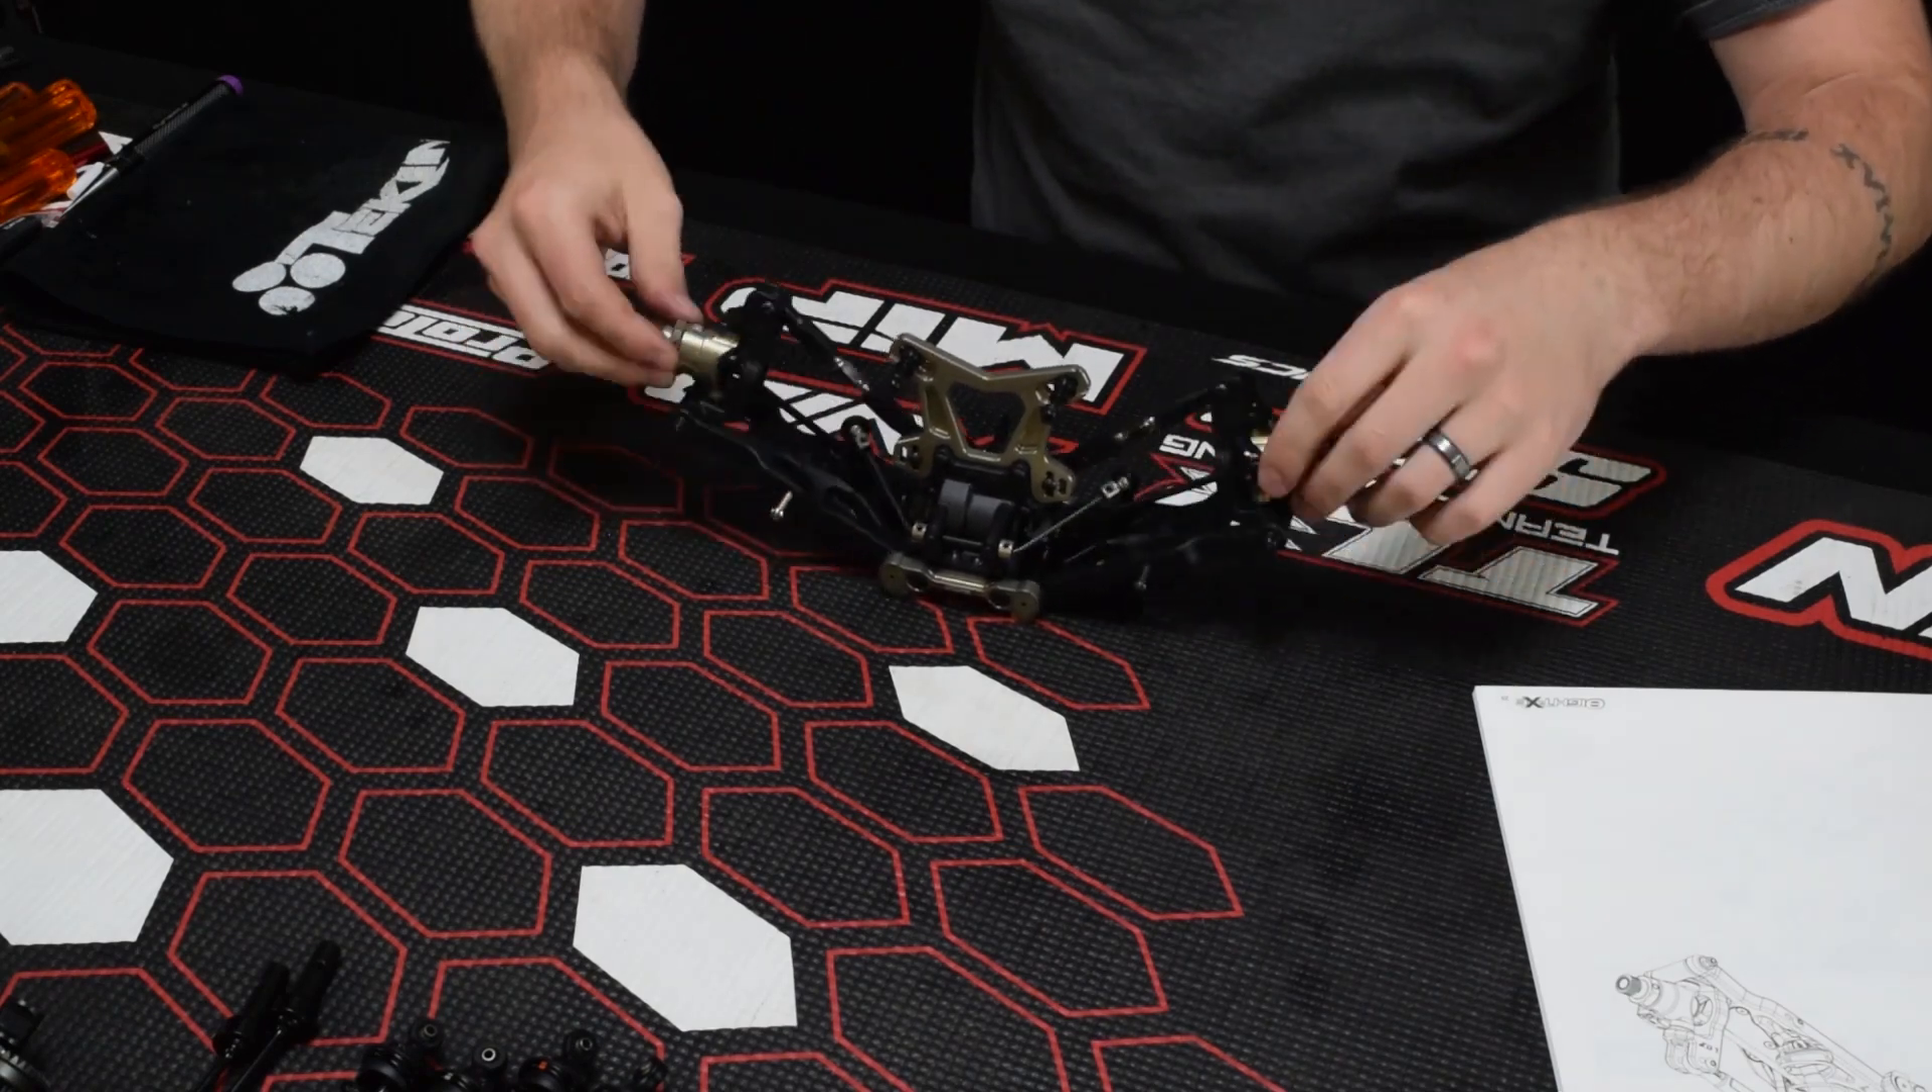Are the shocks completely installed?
No.